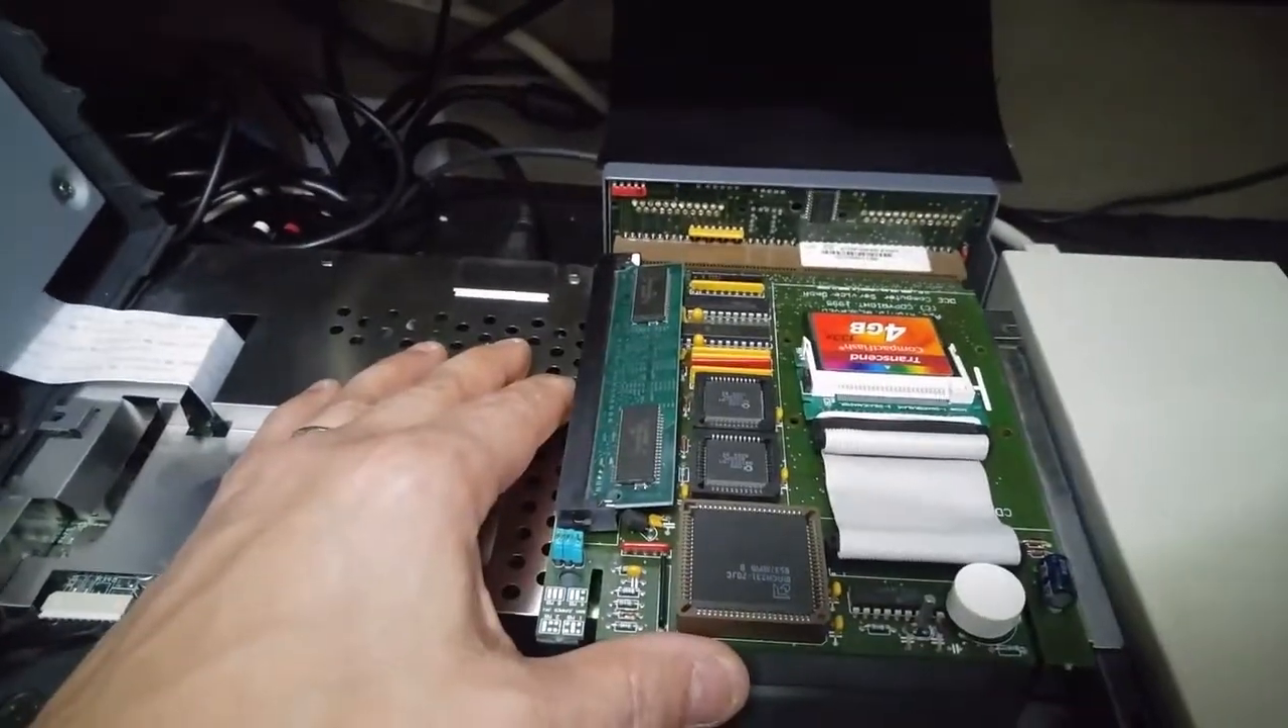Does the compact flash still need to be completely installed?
No.